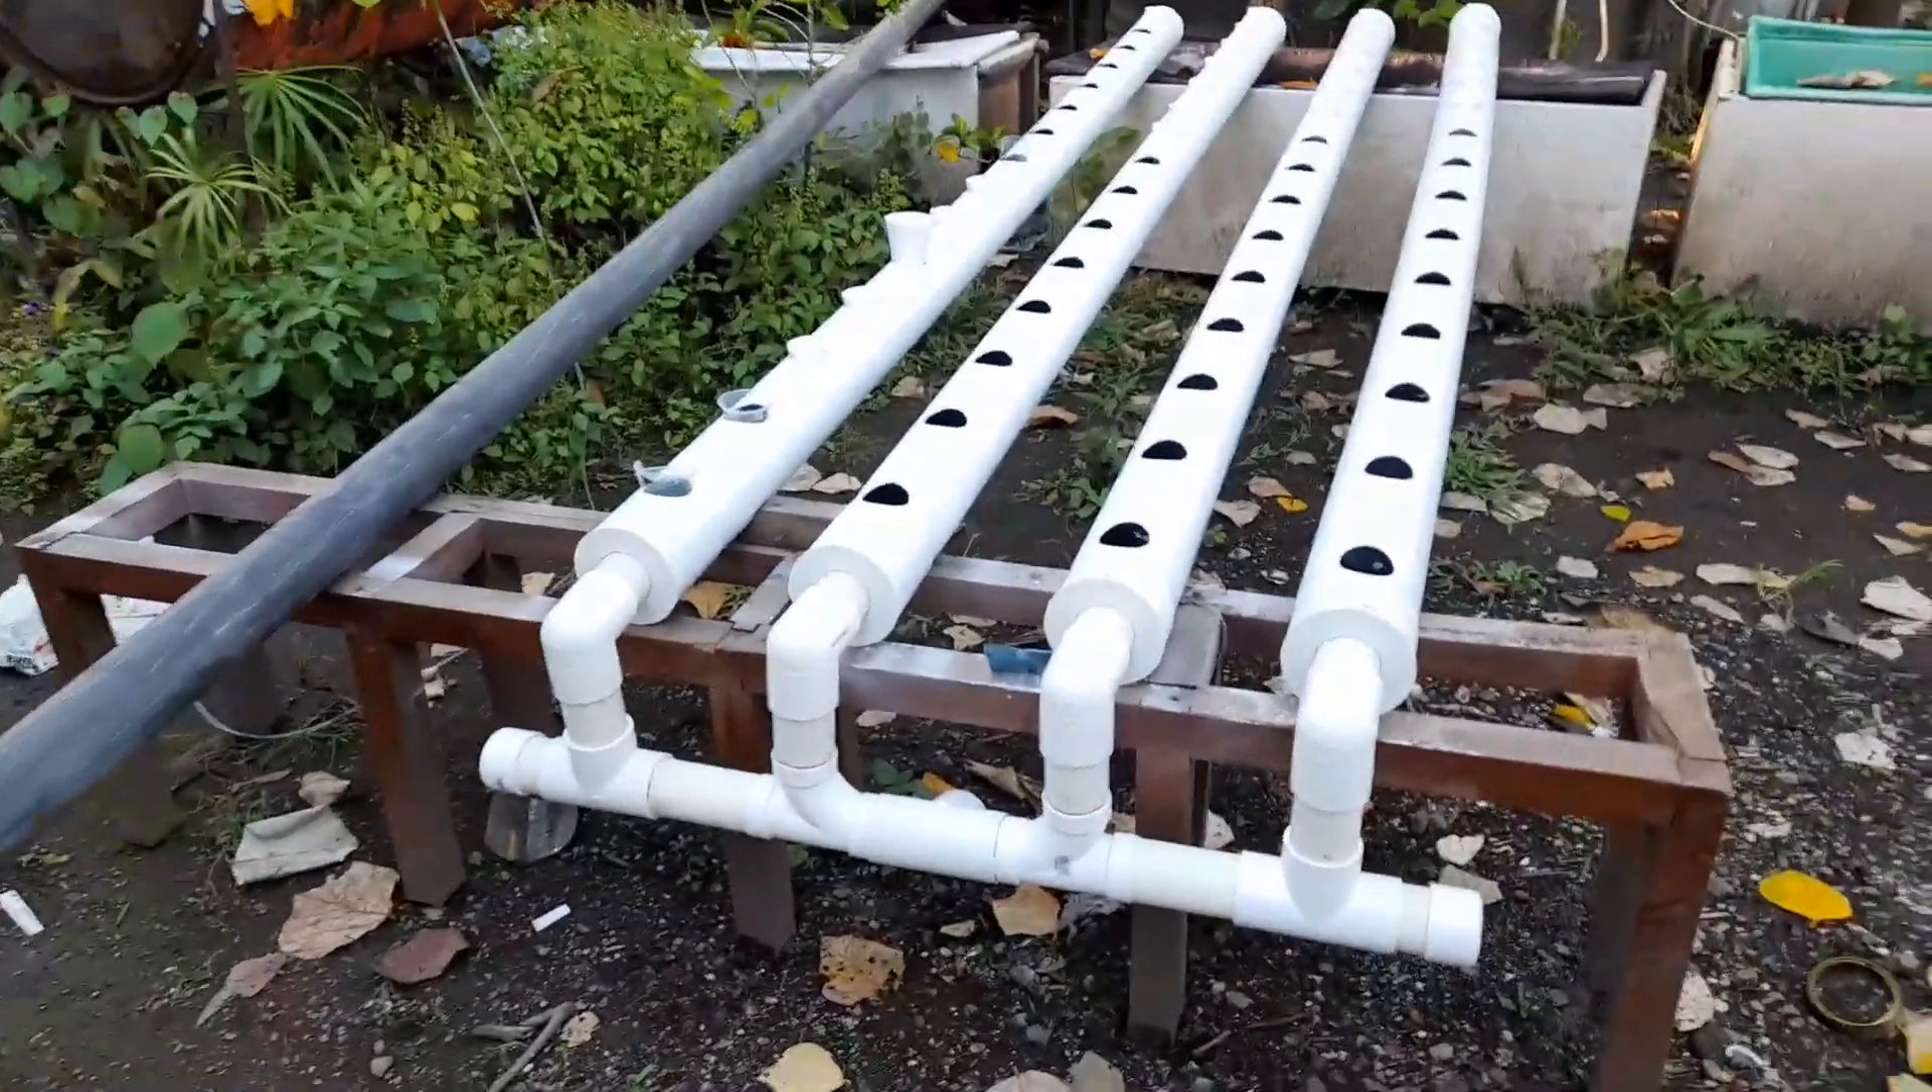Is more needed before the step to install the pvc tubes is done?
No.